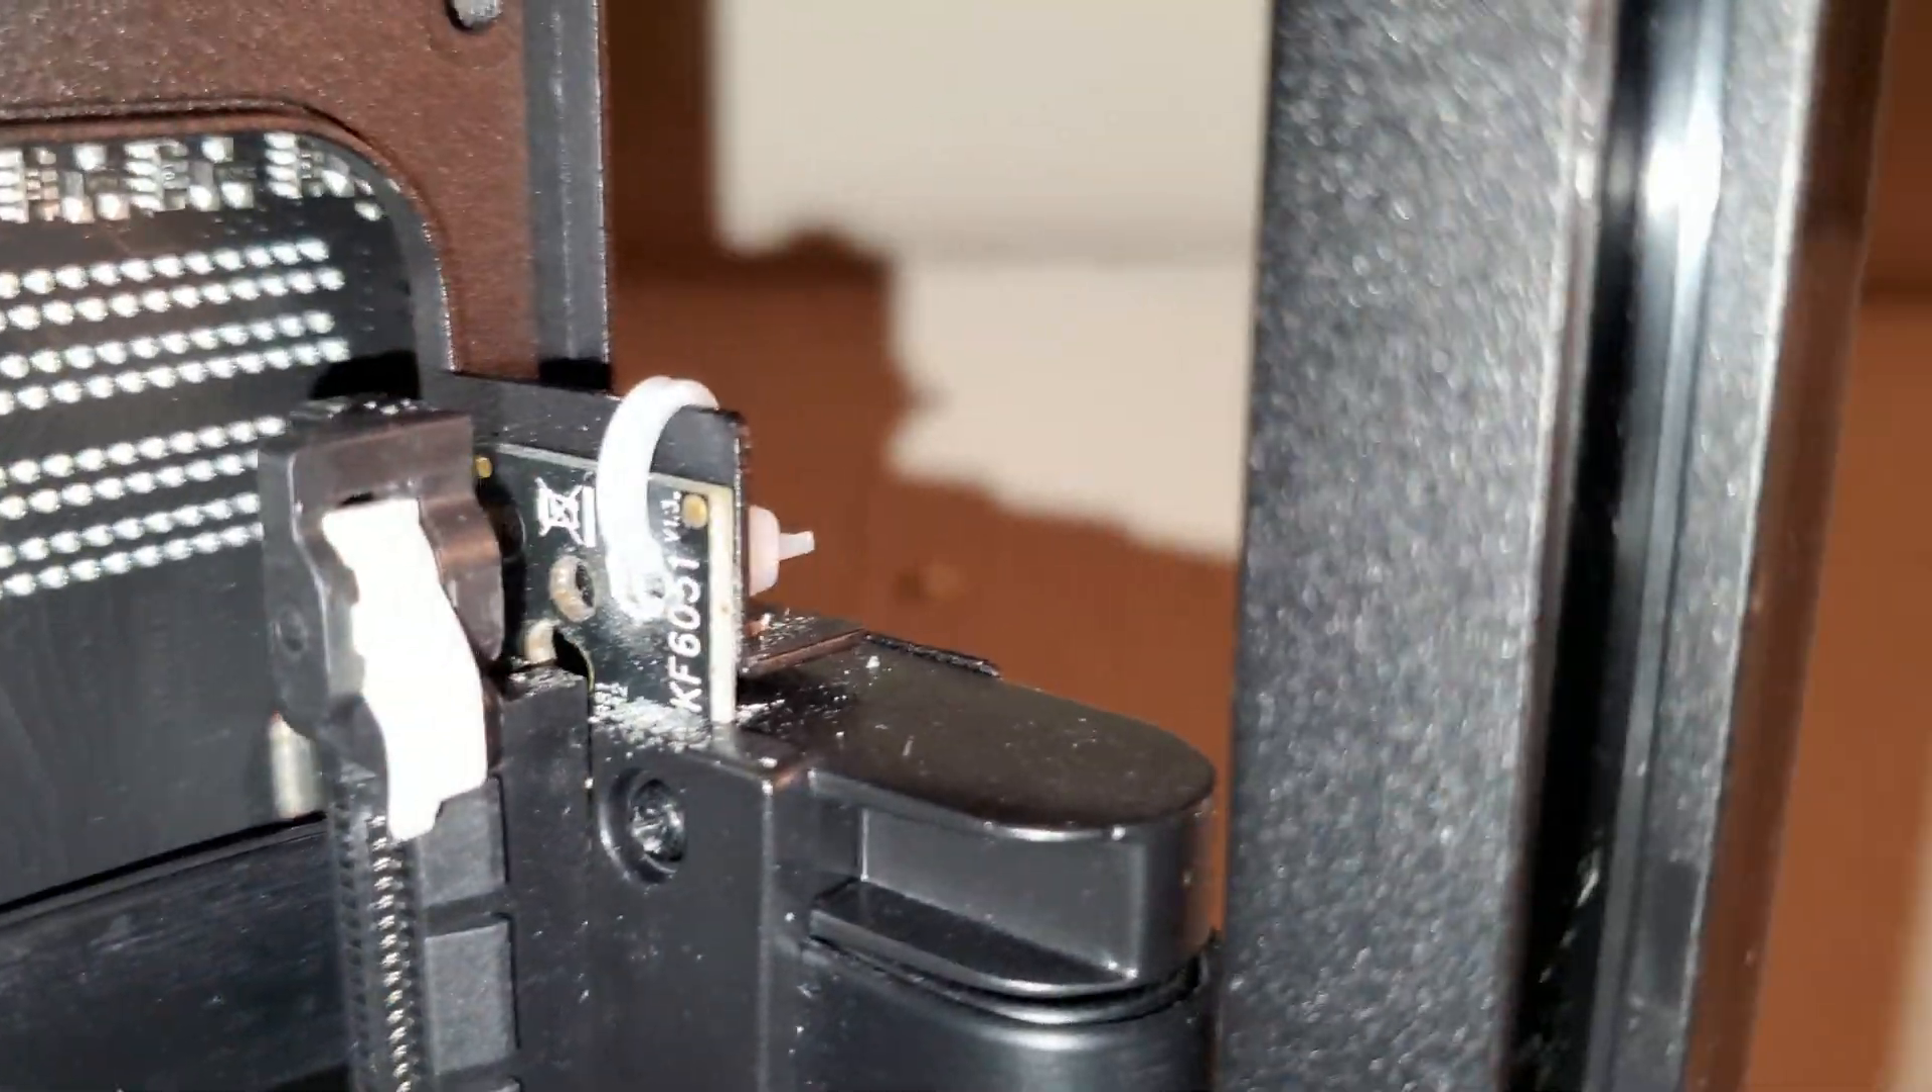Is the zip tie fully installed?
Yes.